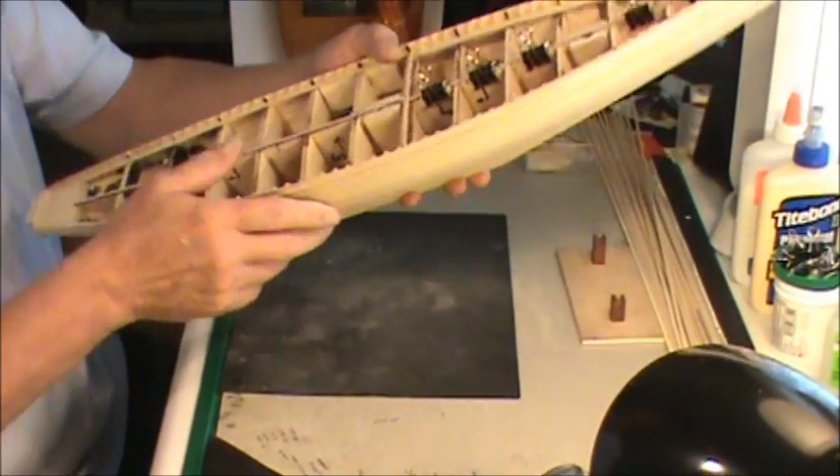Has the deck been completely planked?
No.